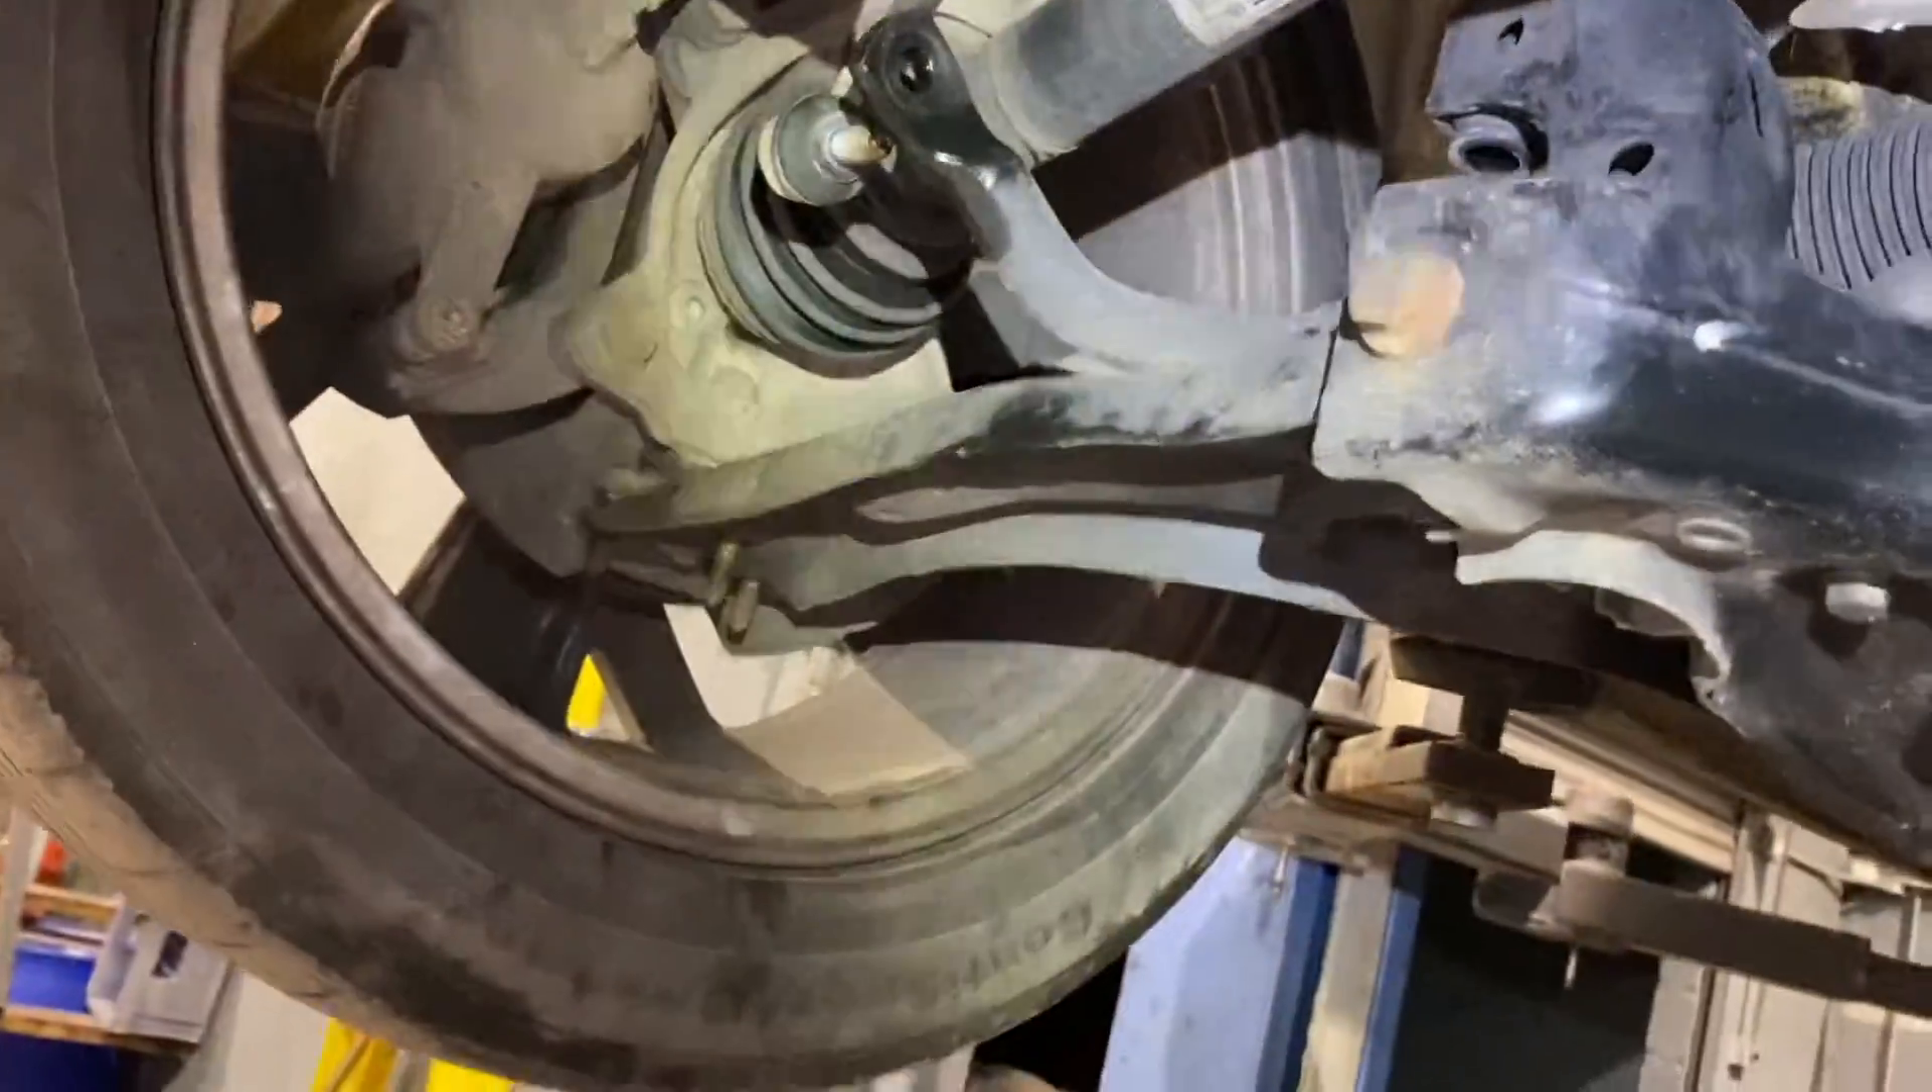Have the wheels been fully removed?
No.